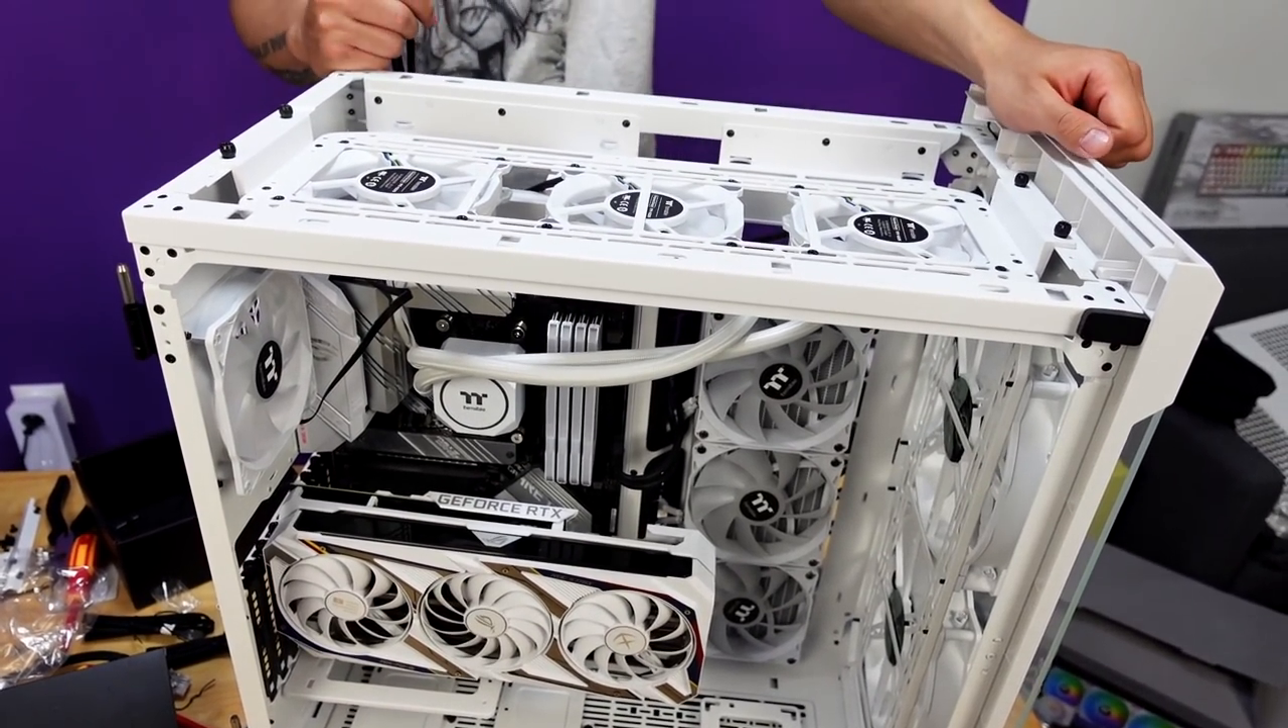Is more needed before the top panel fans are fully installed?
No.